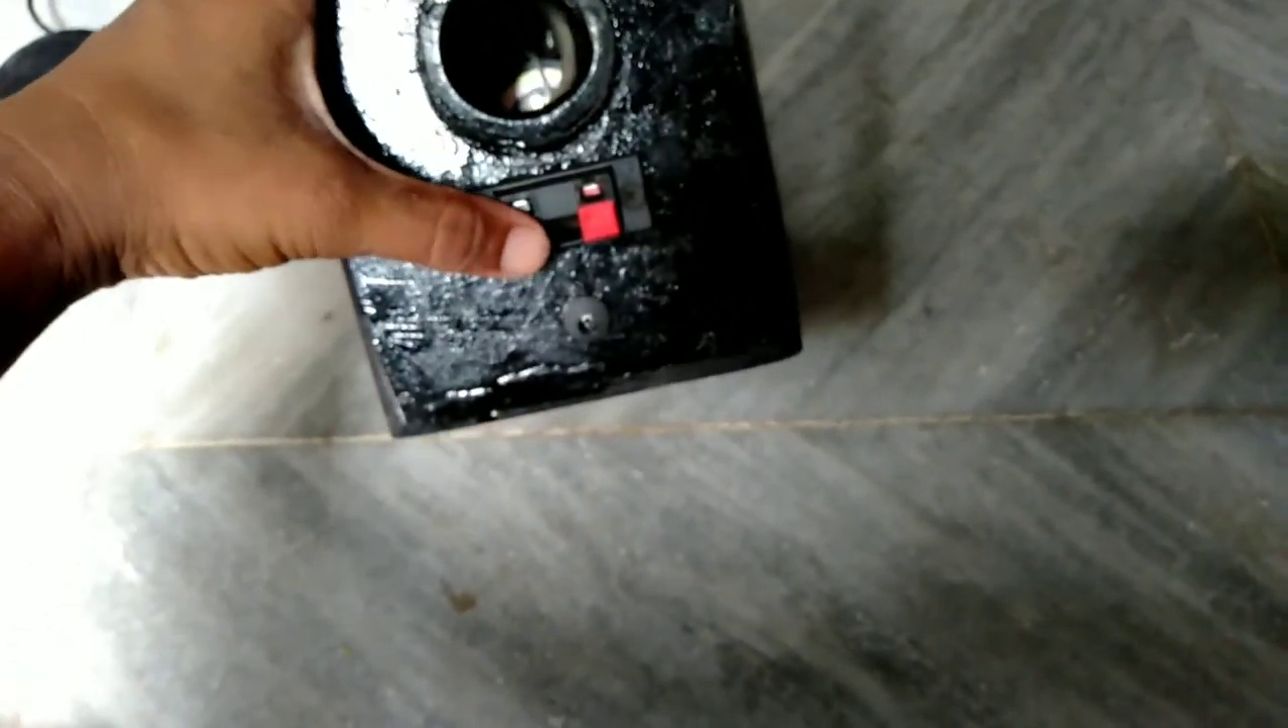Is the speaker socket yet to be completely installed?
No.